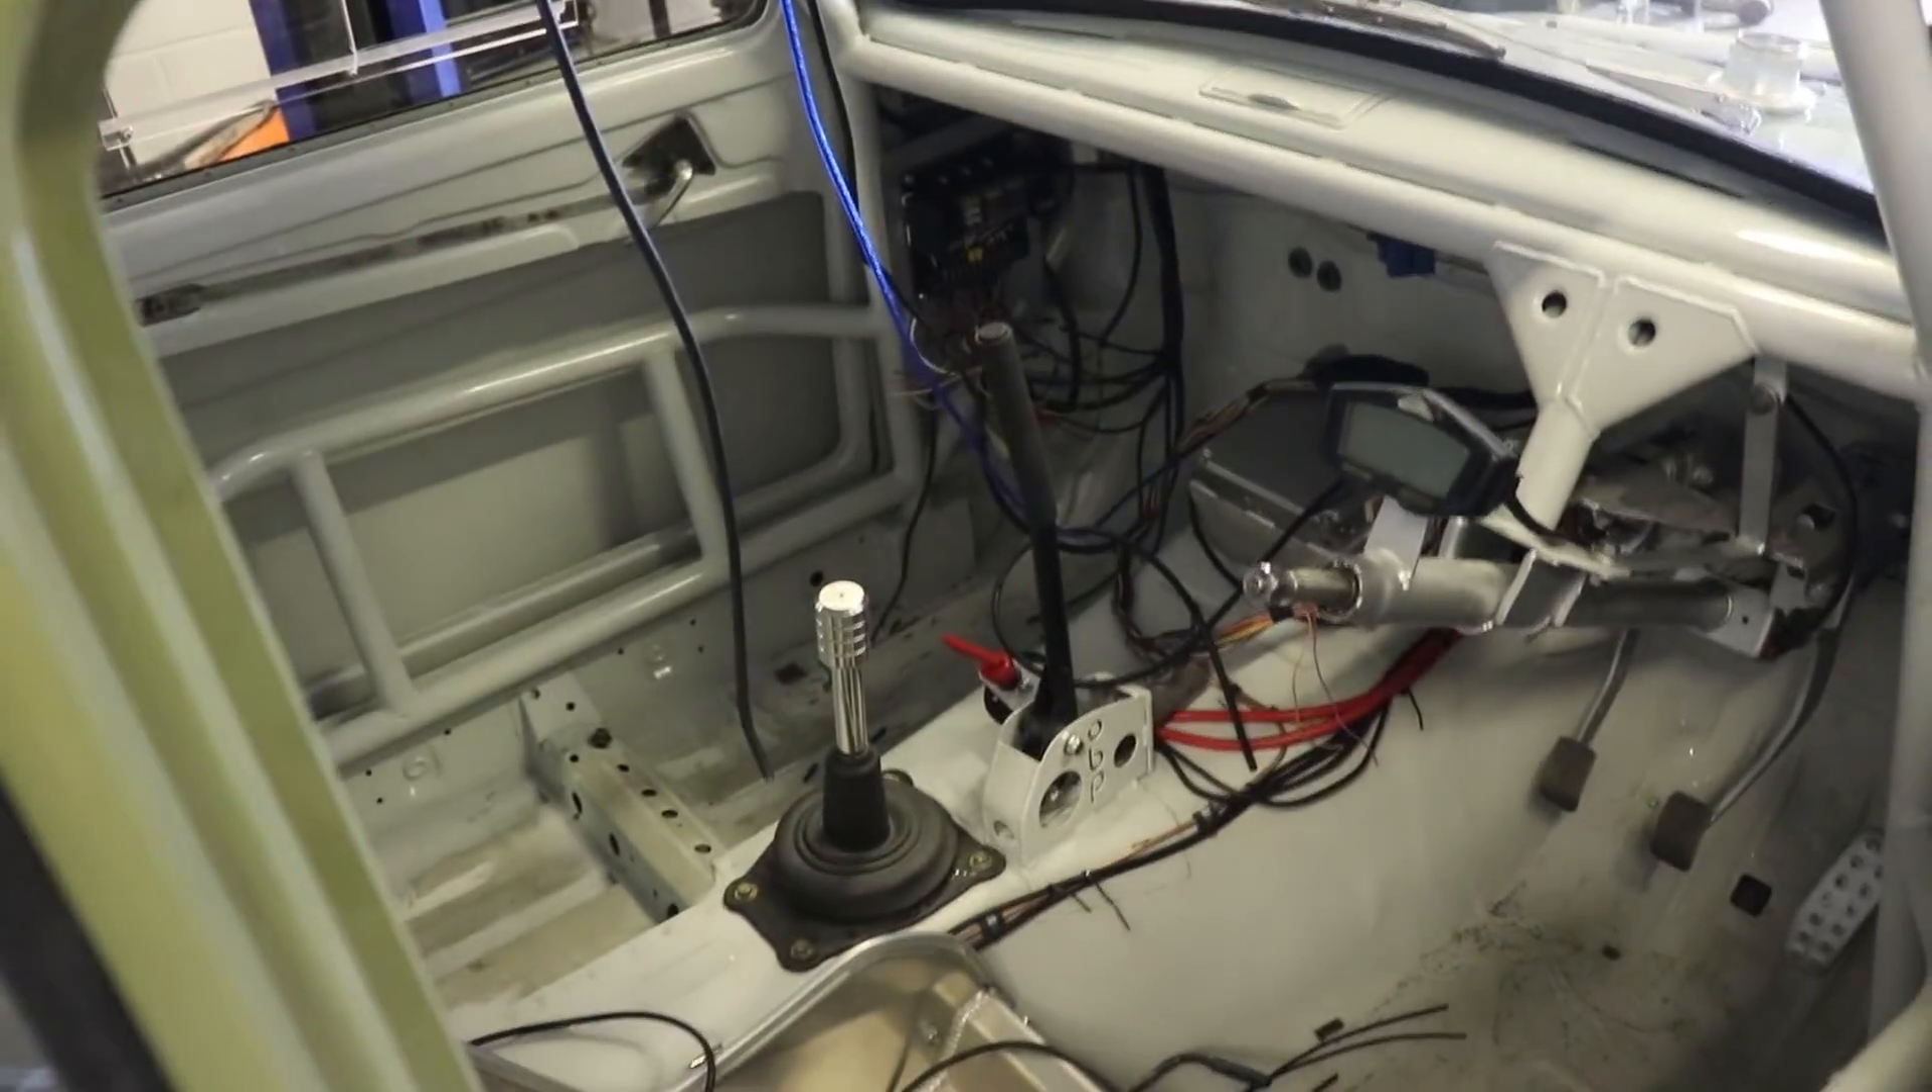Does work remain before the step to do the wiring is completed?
Yes.